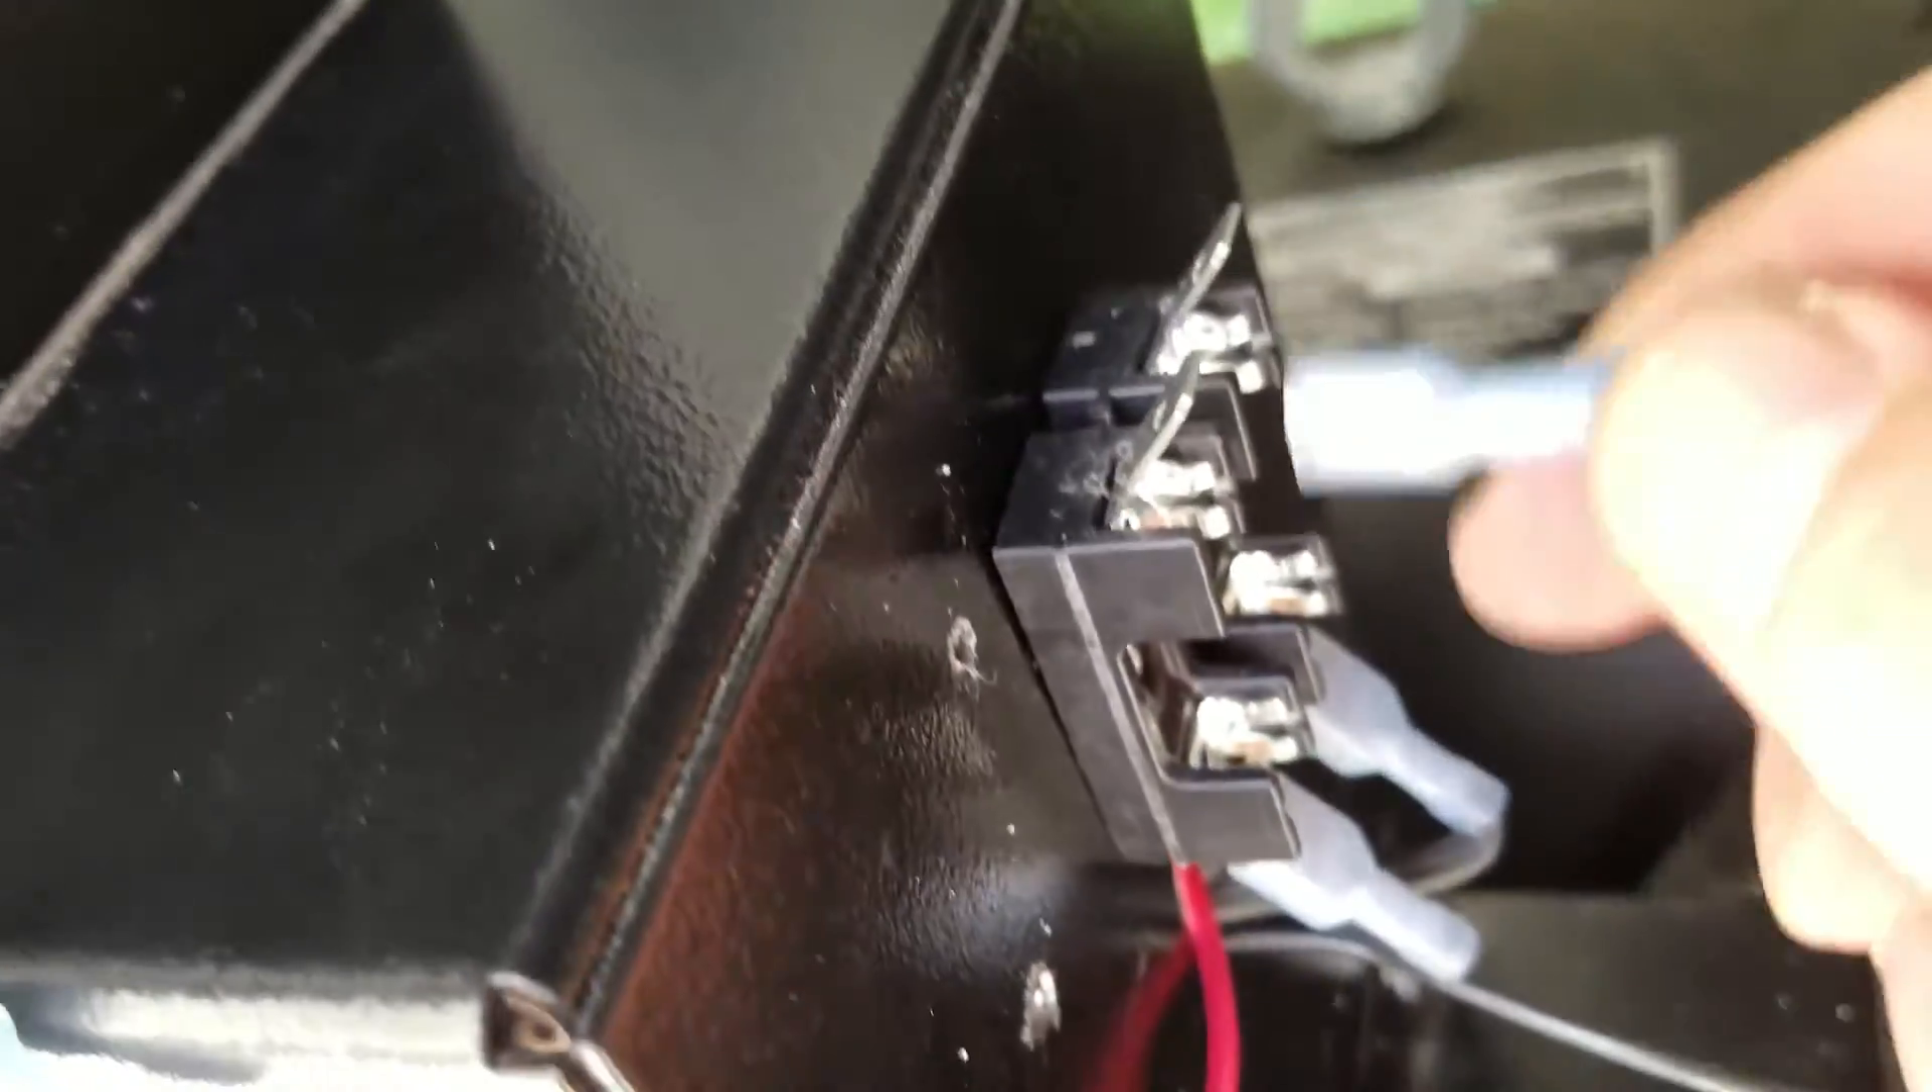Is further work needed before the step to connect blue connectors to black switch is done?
Yes.